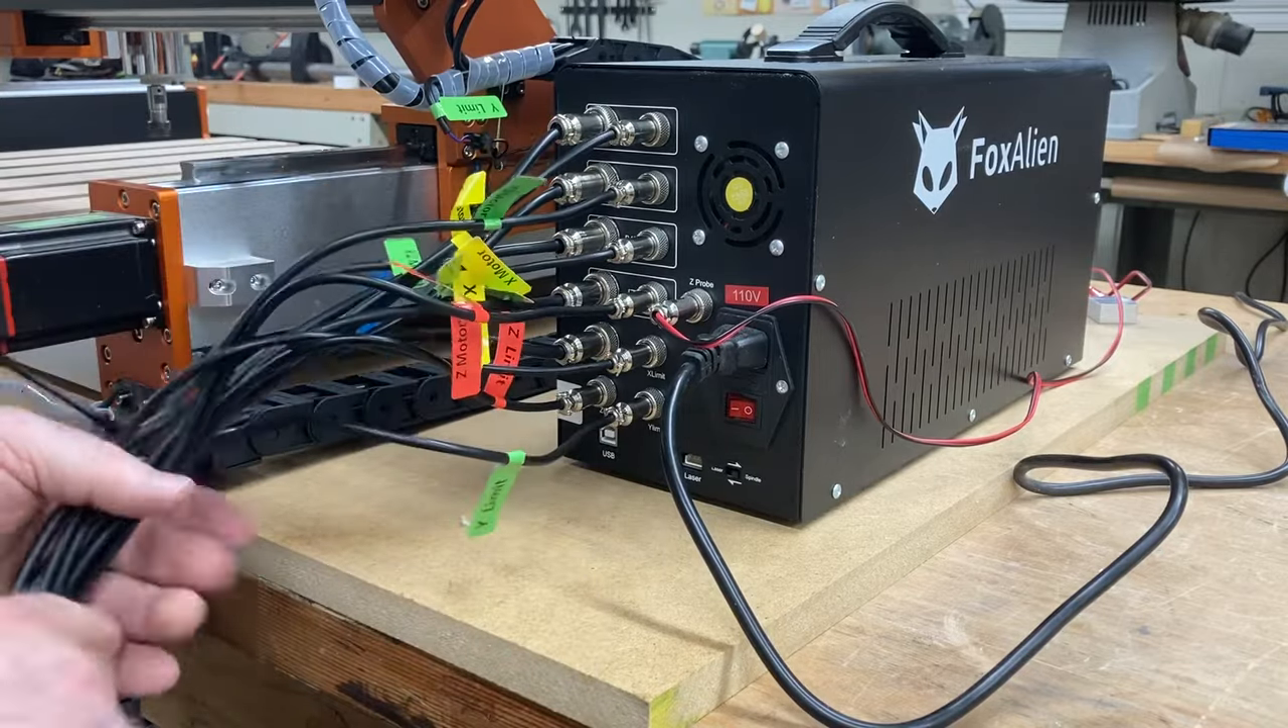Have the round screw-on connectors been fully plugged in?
Yes.